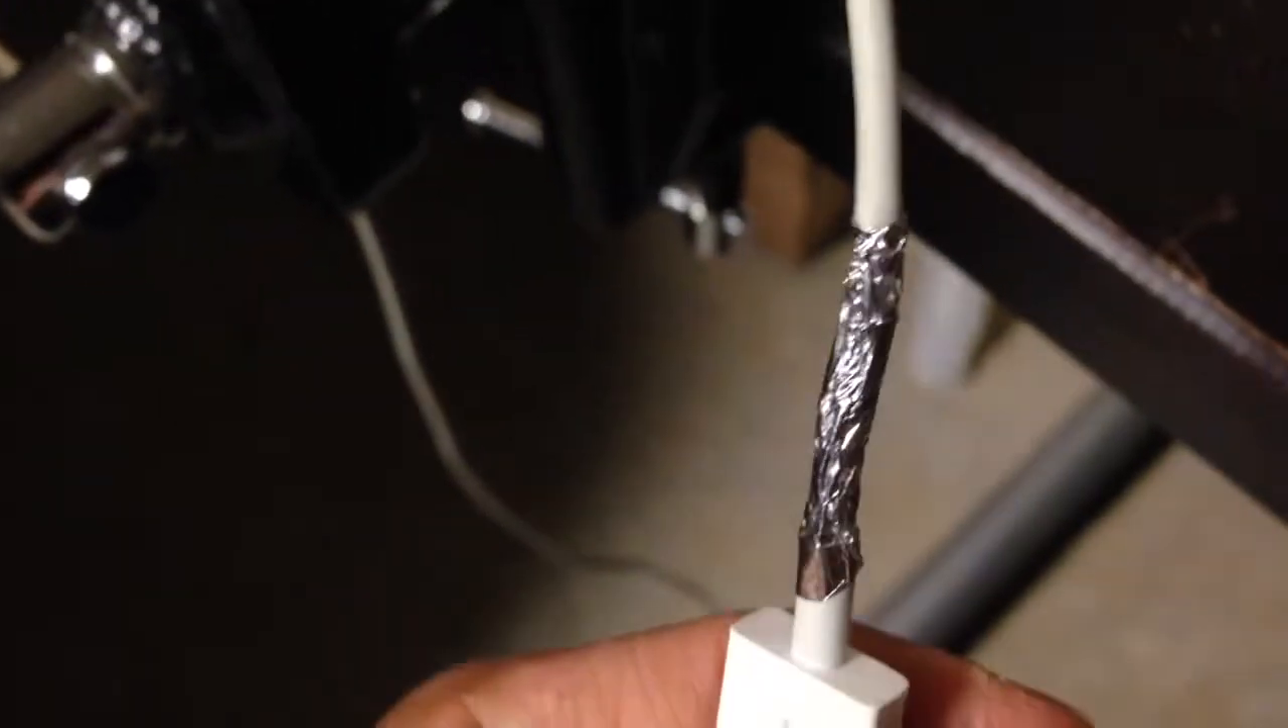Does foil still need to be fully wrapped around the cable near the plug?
No.